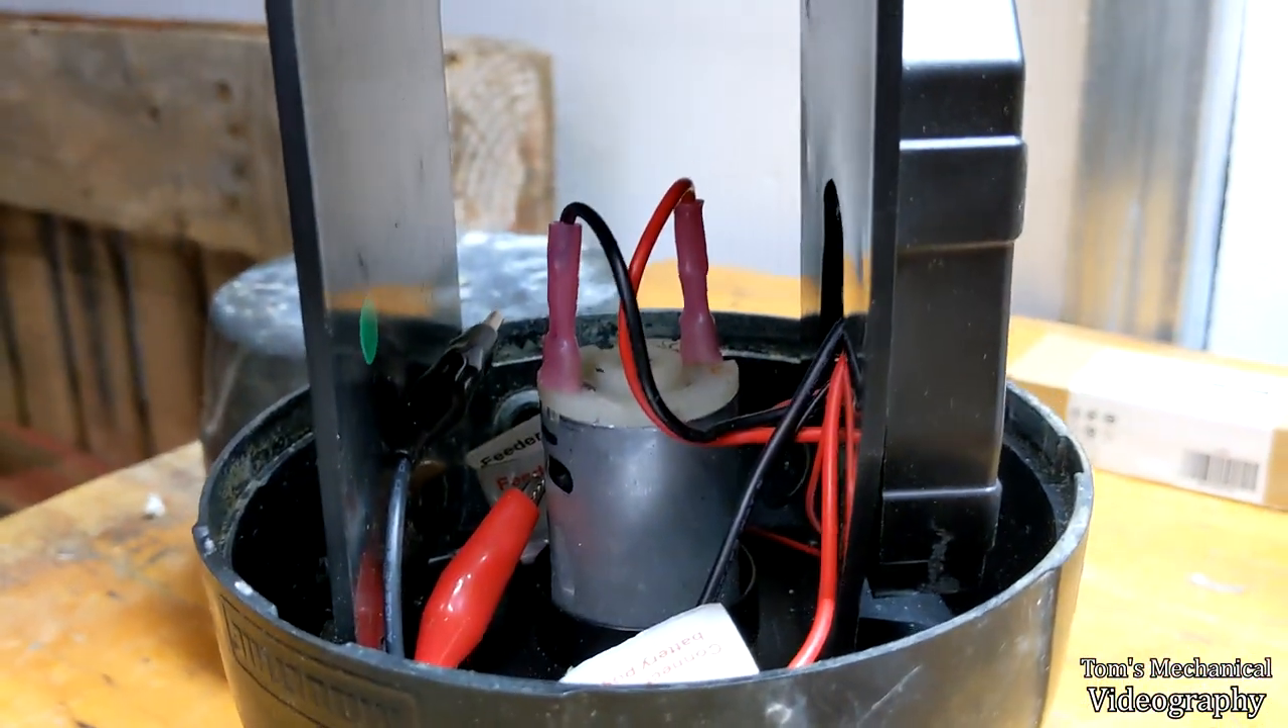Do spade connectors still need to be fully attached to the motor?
No.